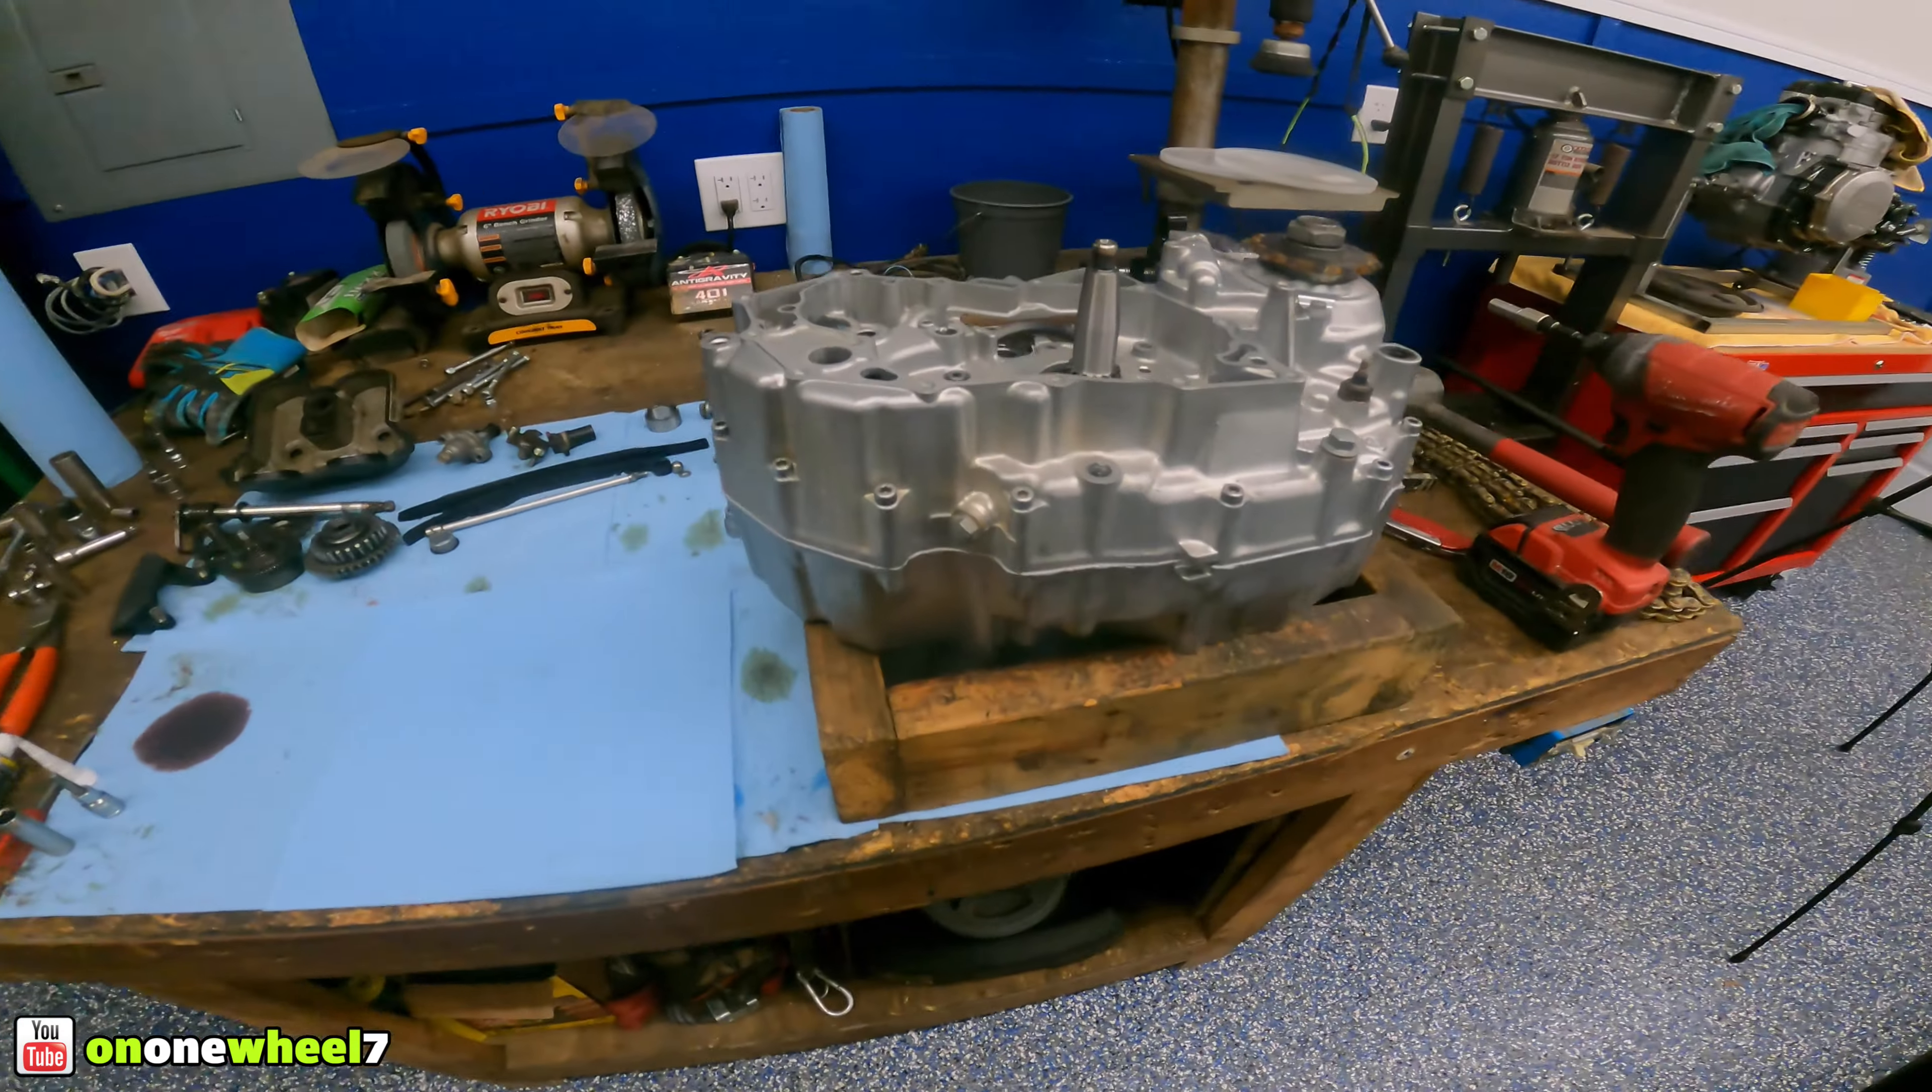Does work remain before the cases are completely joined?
No.